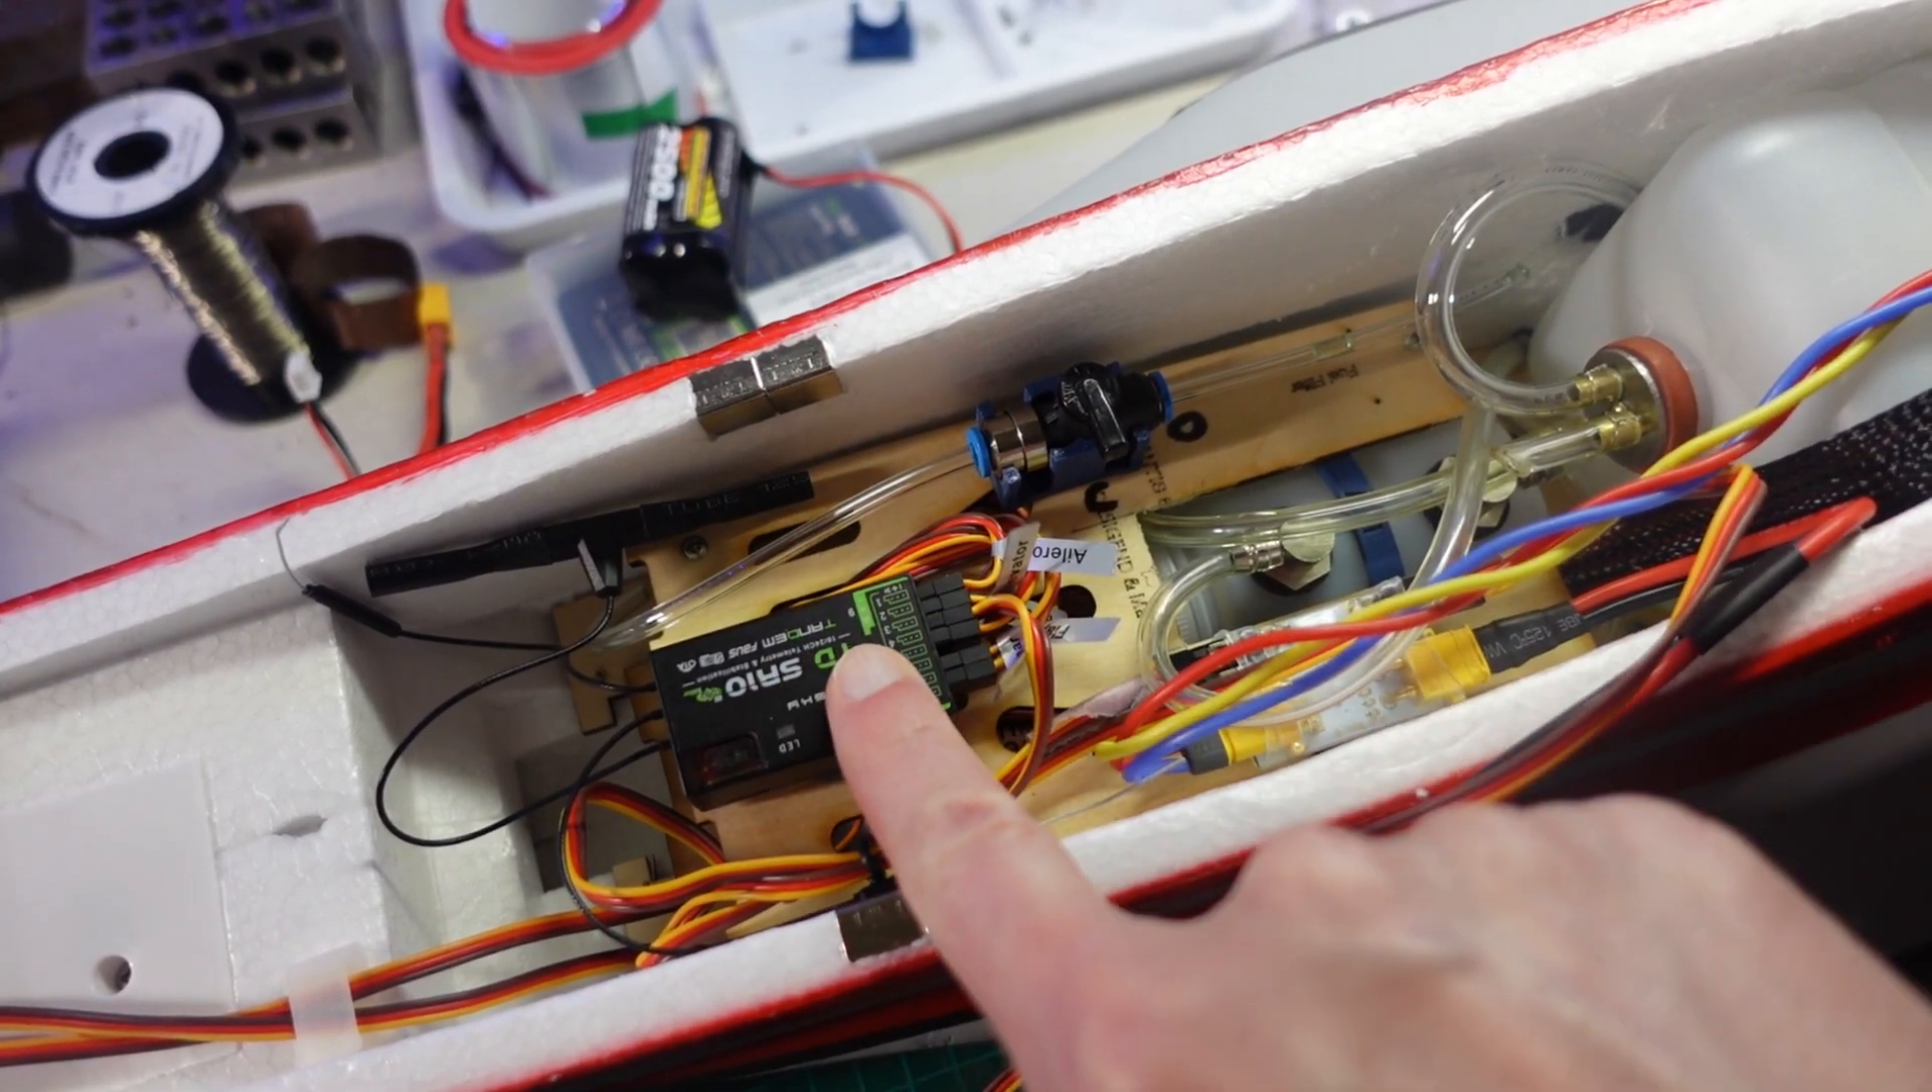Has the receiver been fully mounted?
Yes.